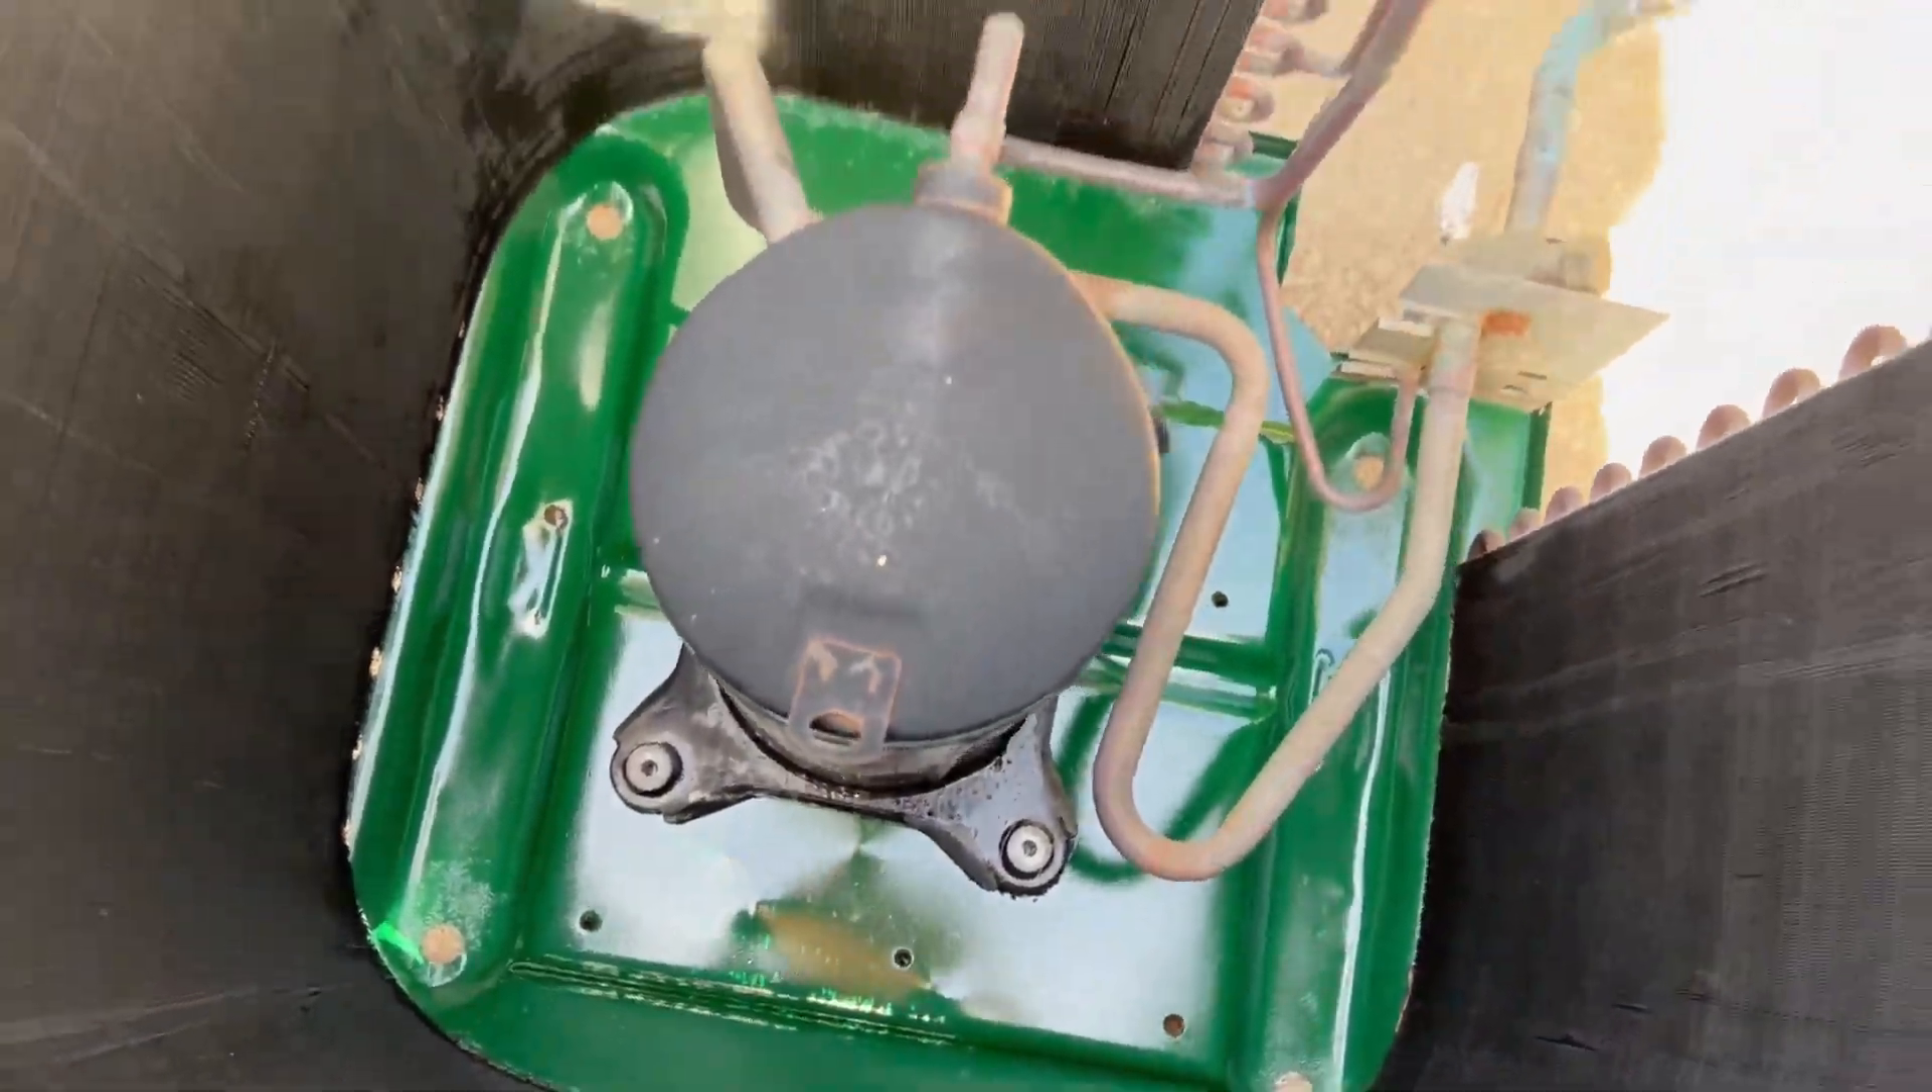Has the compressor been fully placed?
Yes.